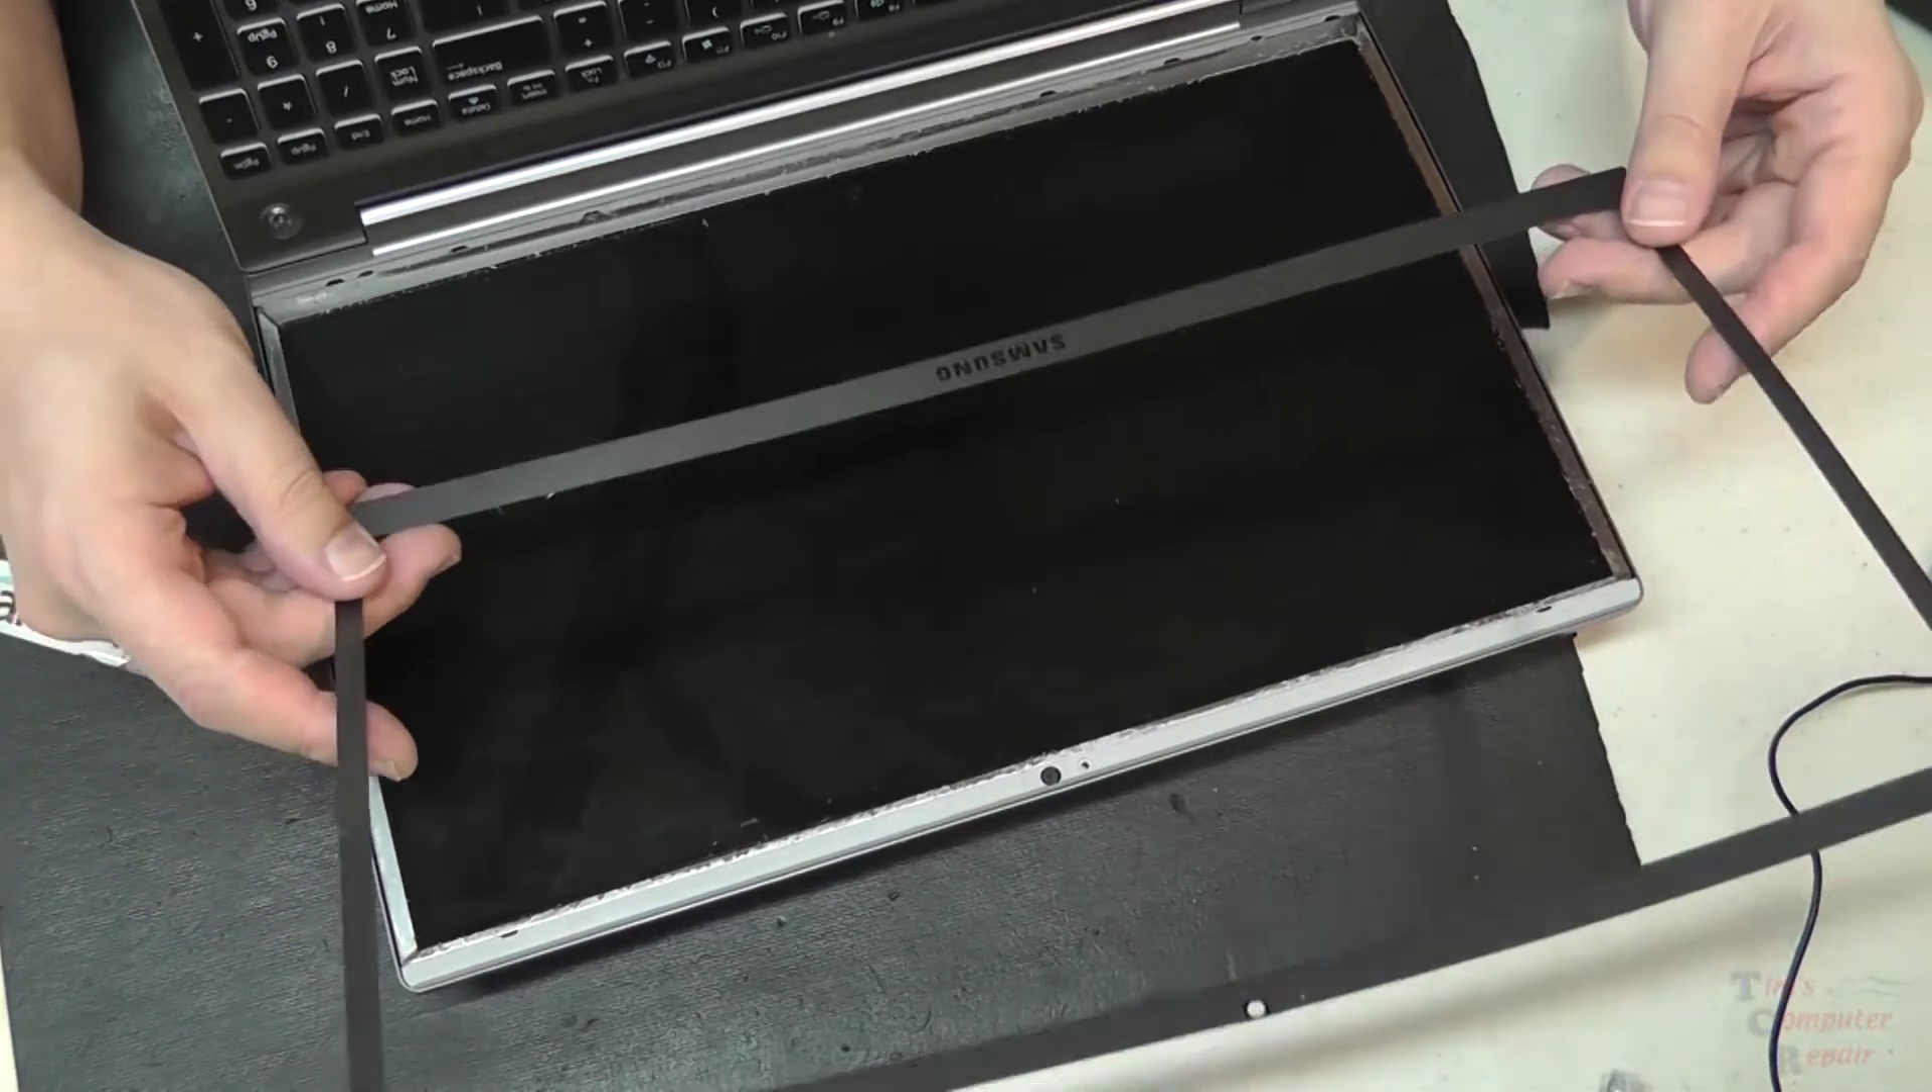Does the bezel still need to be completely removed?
No.